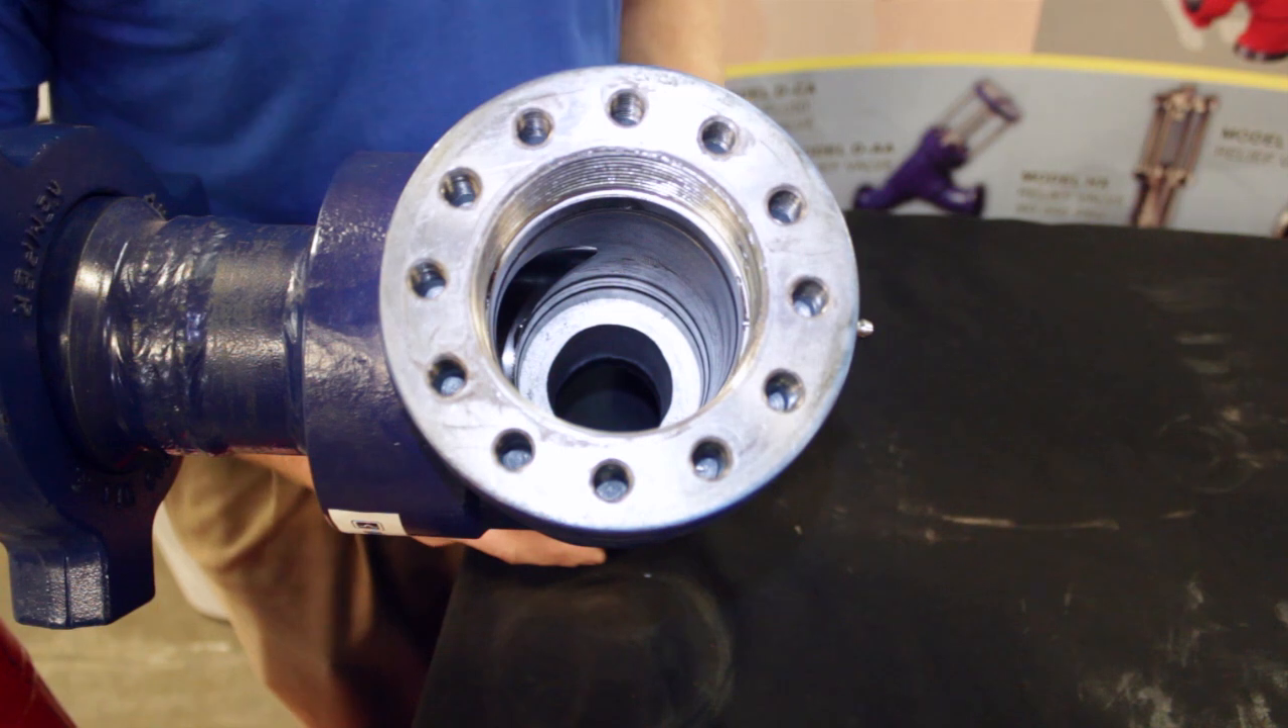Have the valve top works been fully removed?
Yes.